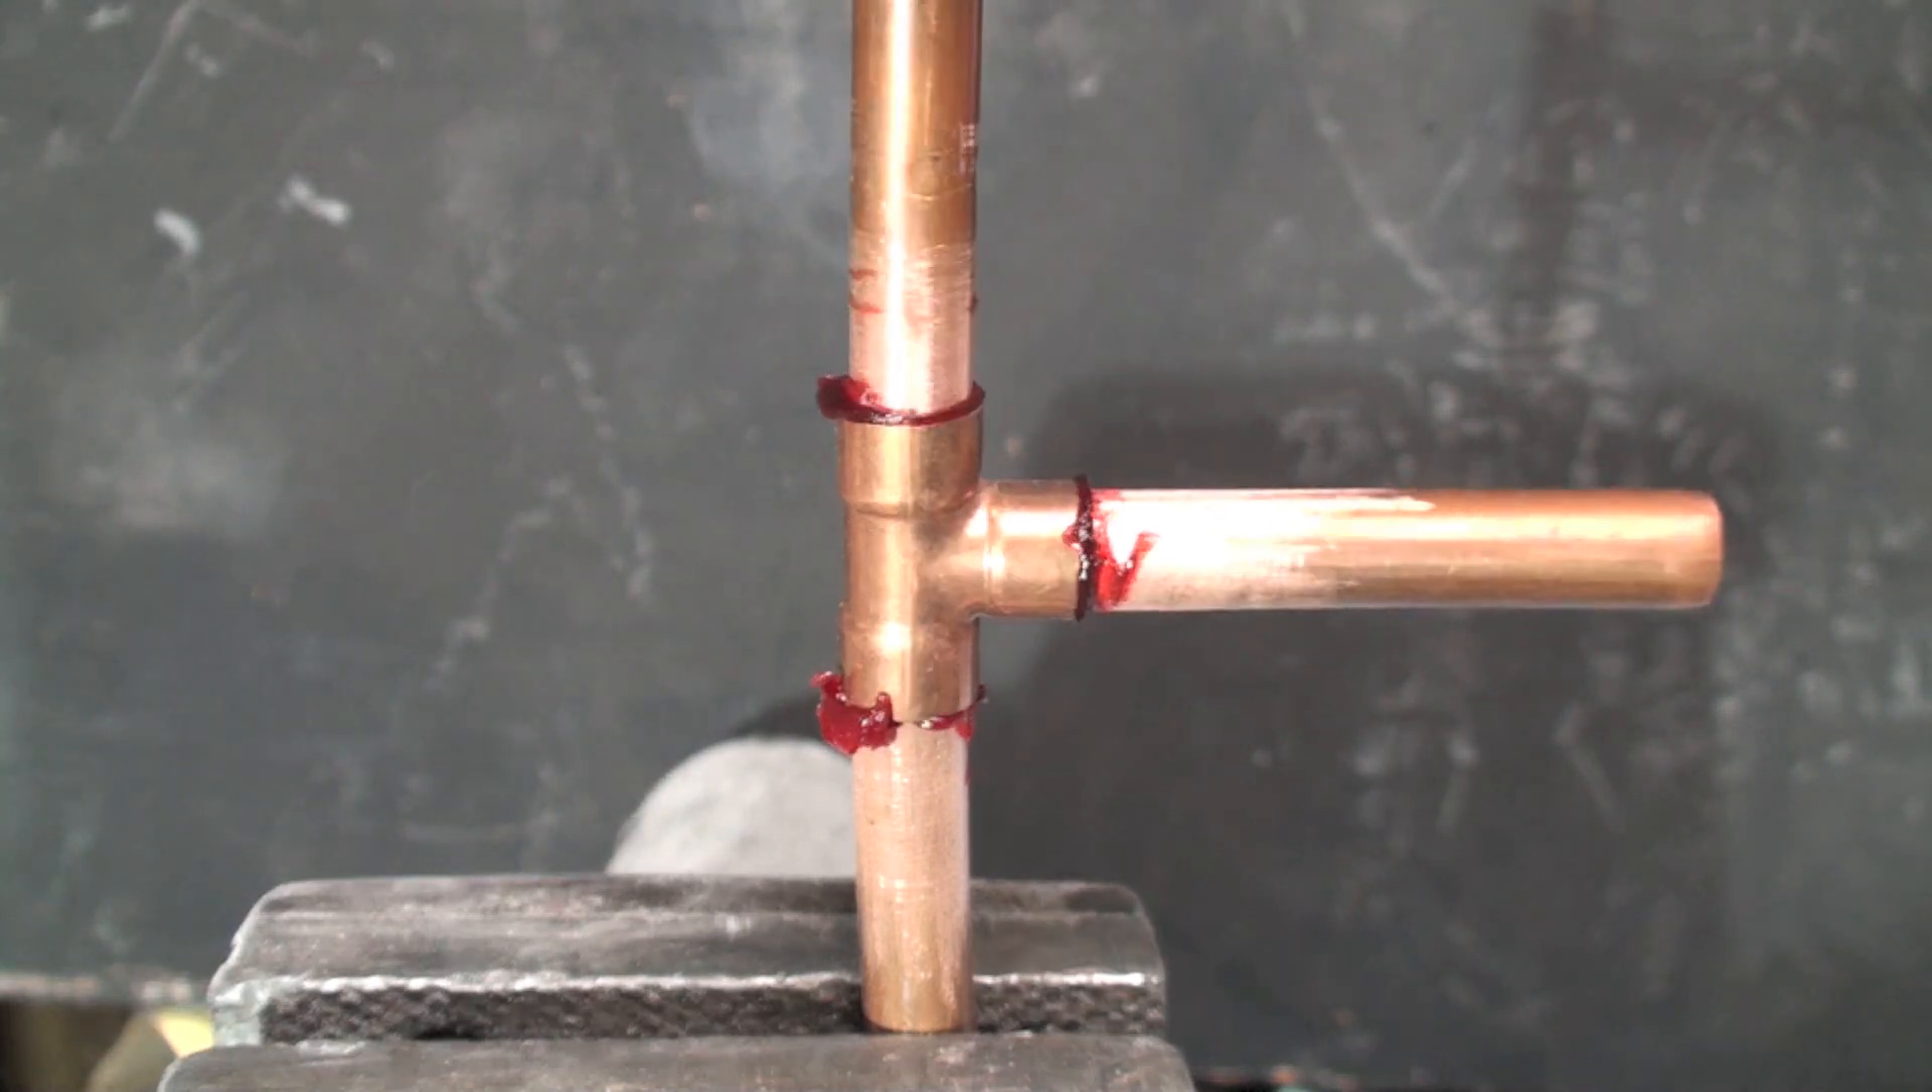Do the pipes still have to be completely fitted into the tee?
No.